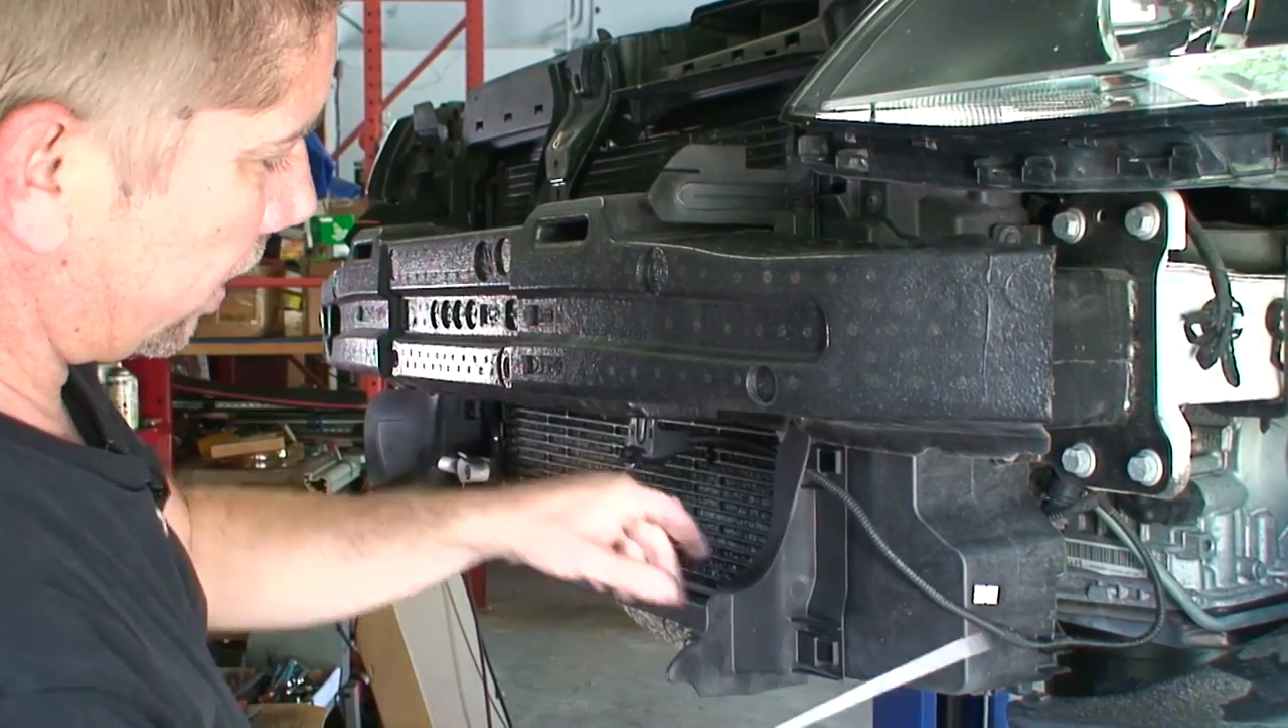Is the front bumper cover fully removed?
Yes.